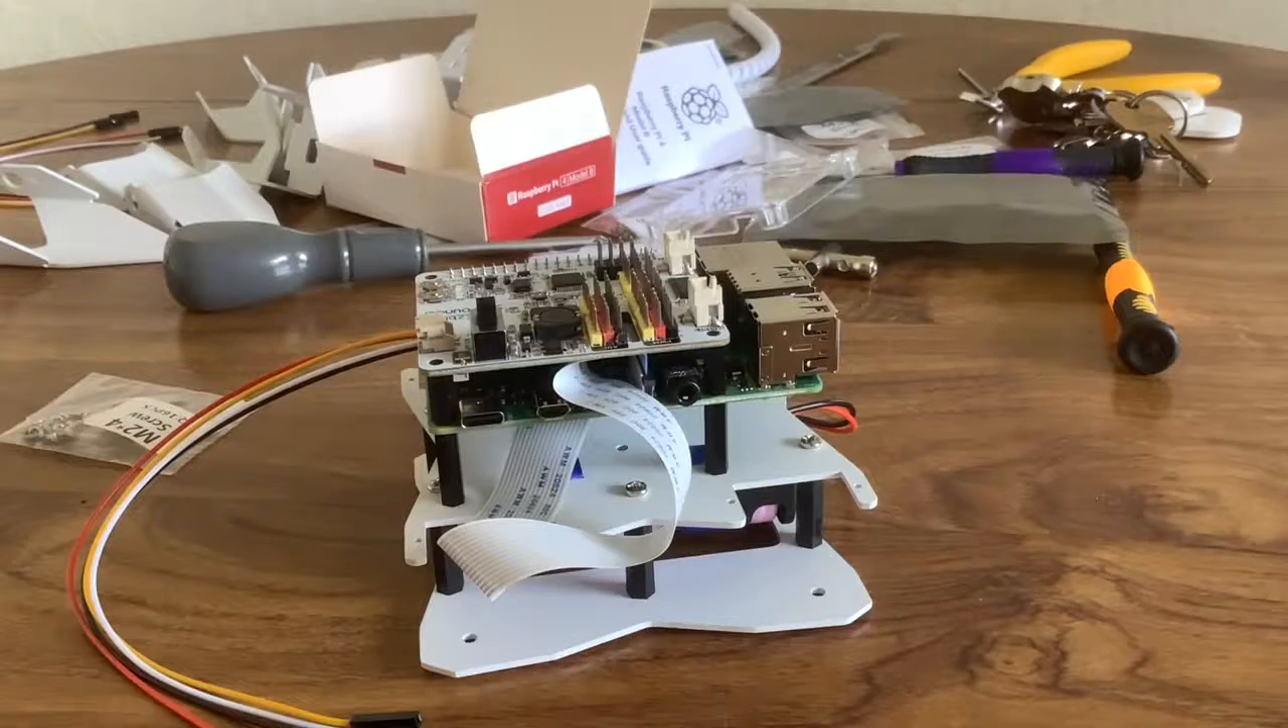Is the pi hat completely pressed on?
Yes.